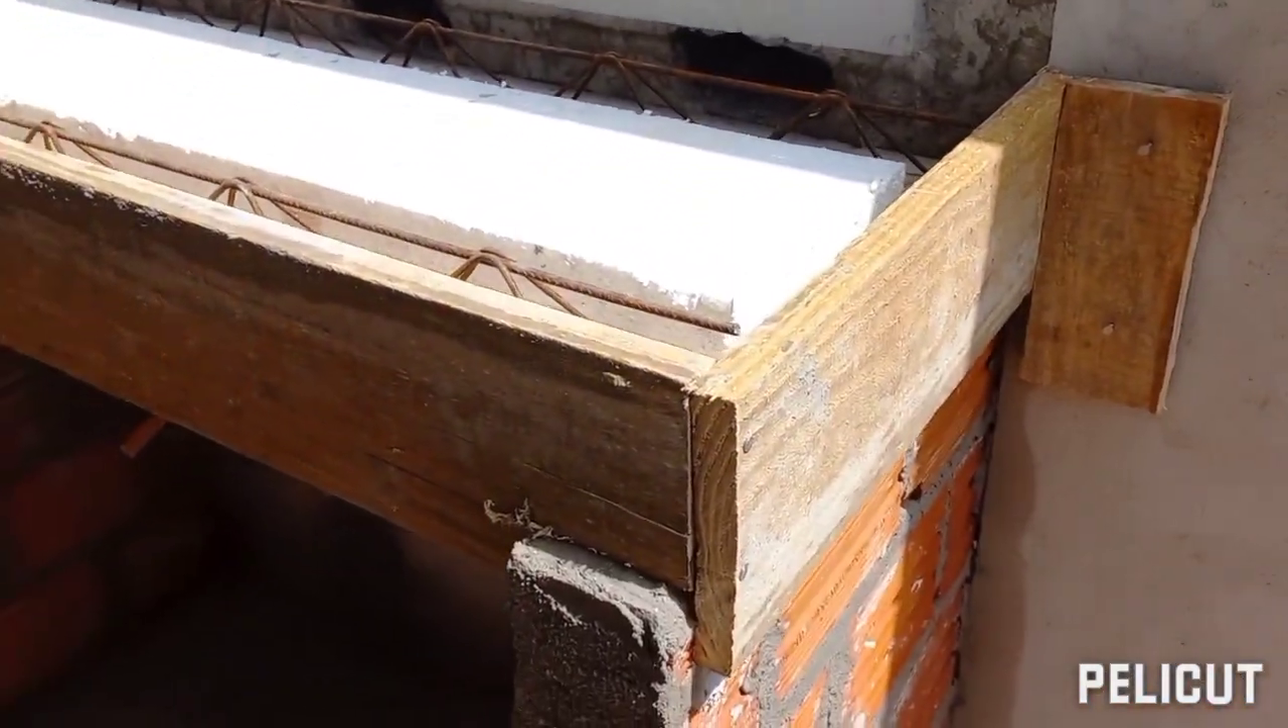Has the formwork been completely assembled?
Yes.